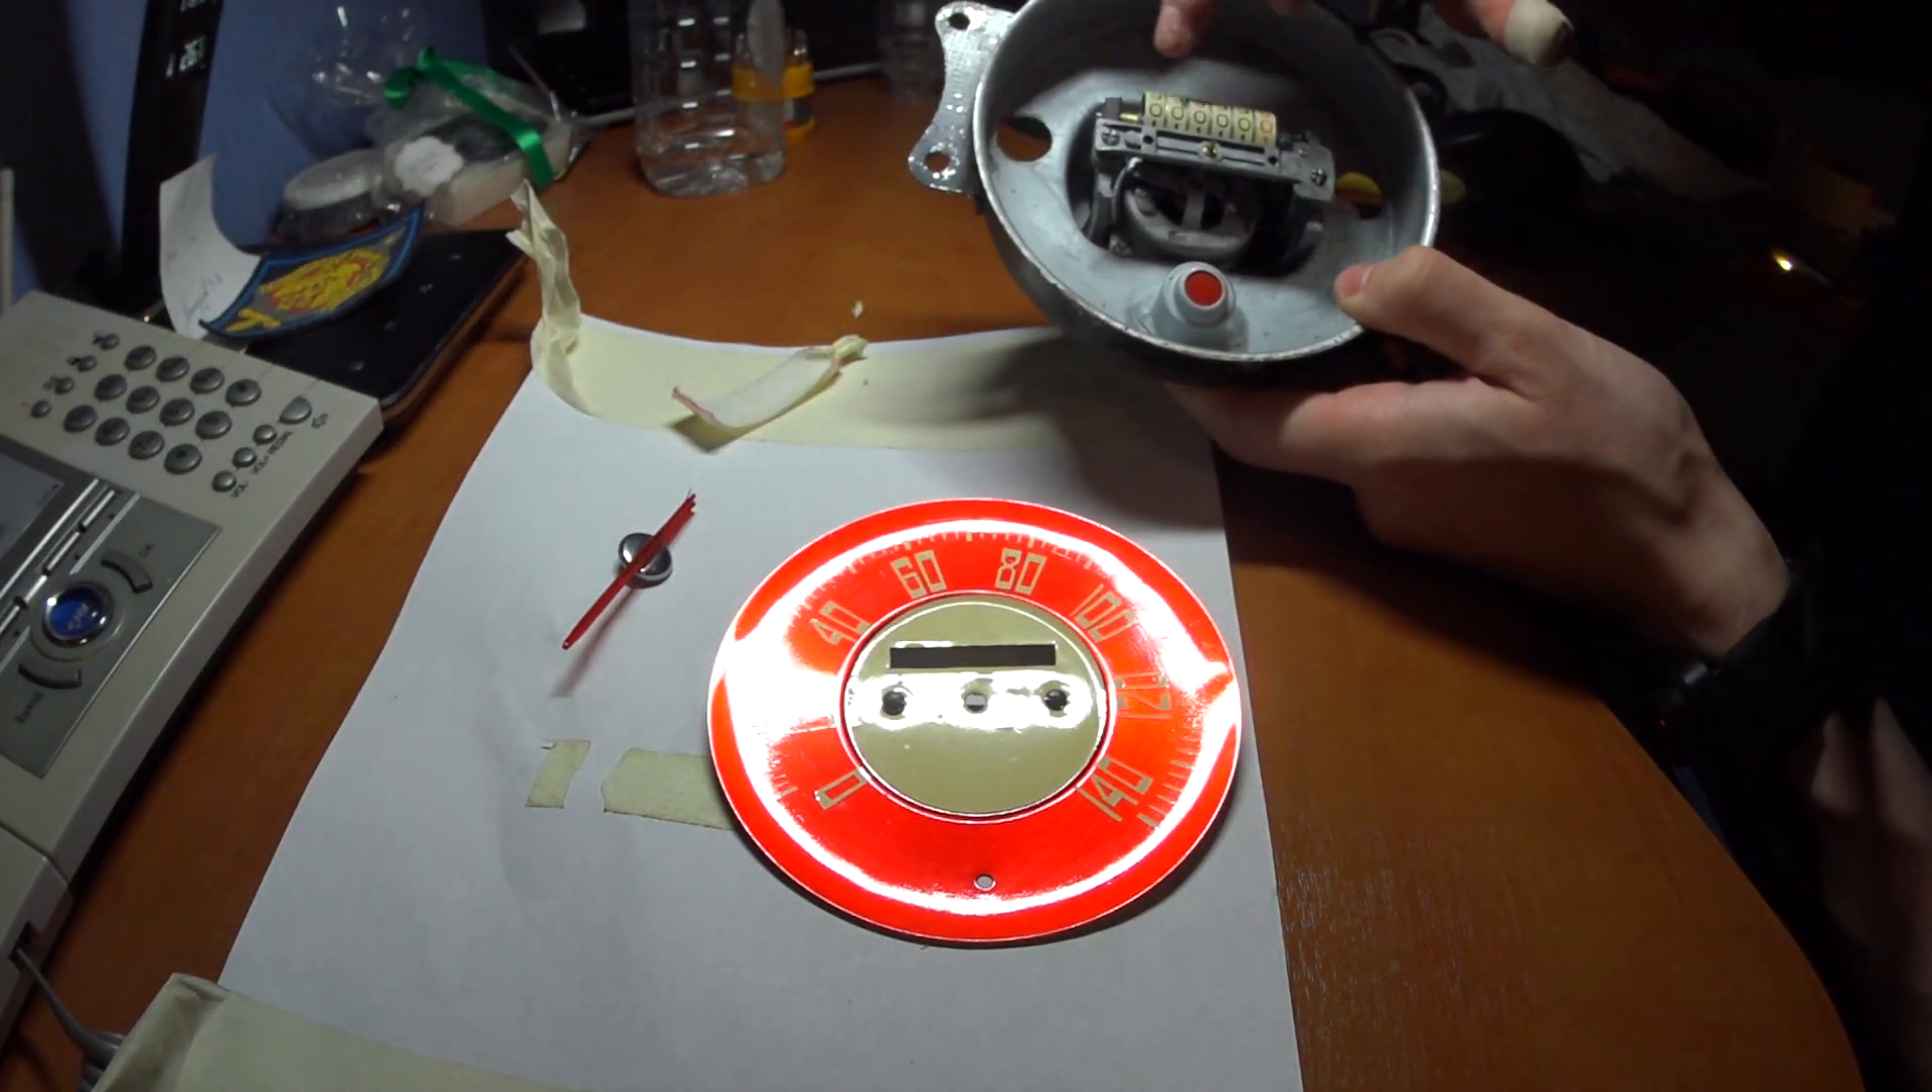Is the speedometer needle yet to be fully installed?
Yes.